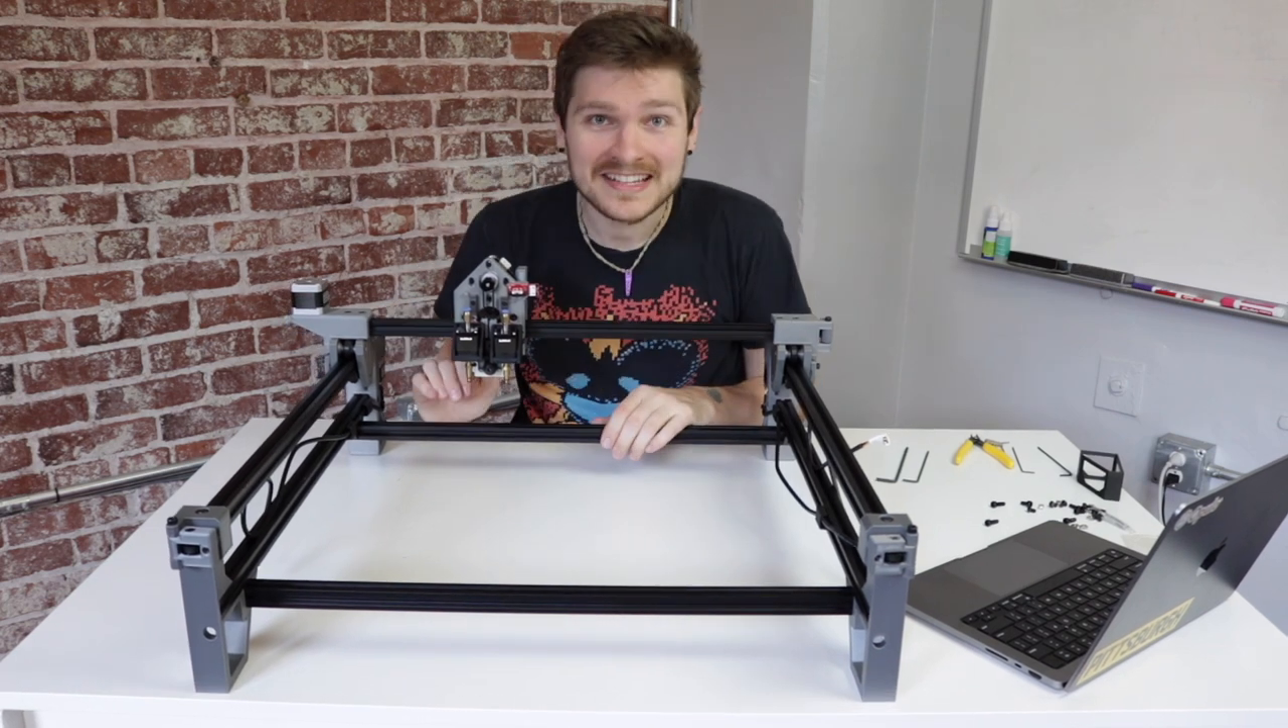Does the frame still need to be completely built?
No.